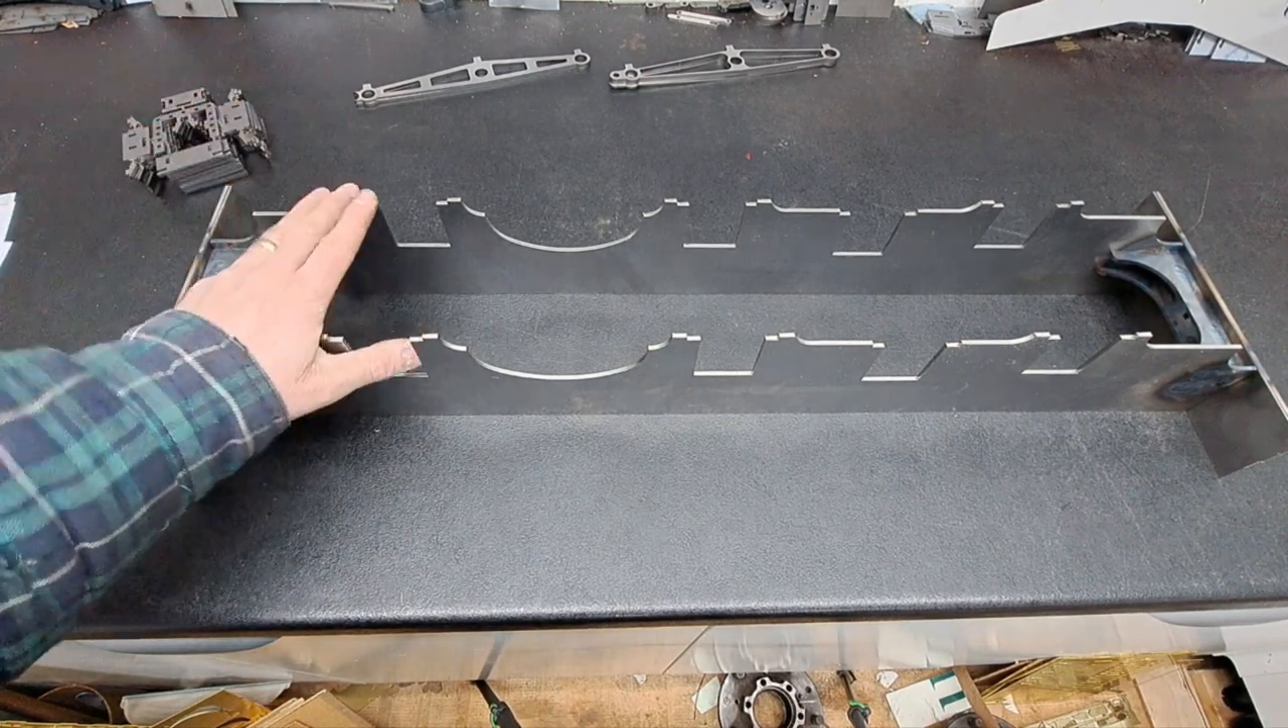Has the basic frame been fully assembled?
Yes.